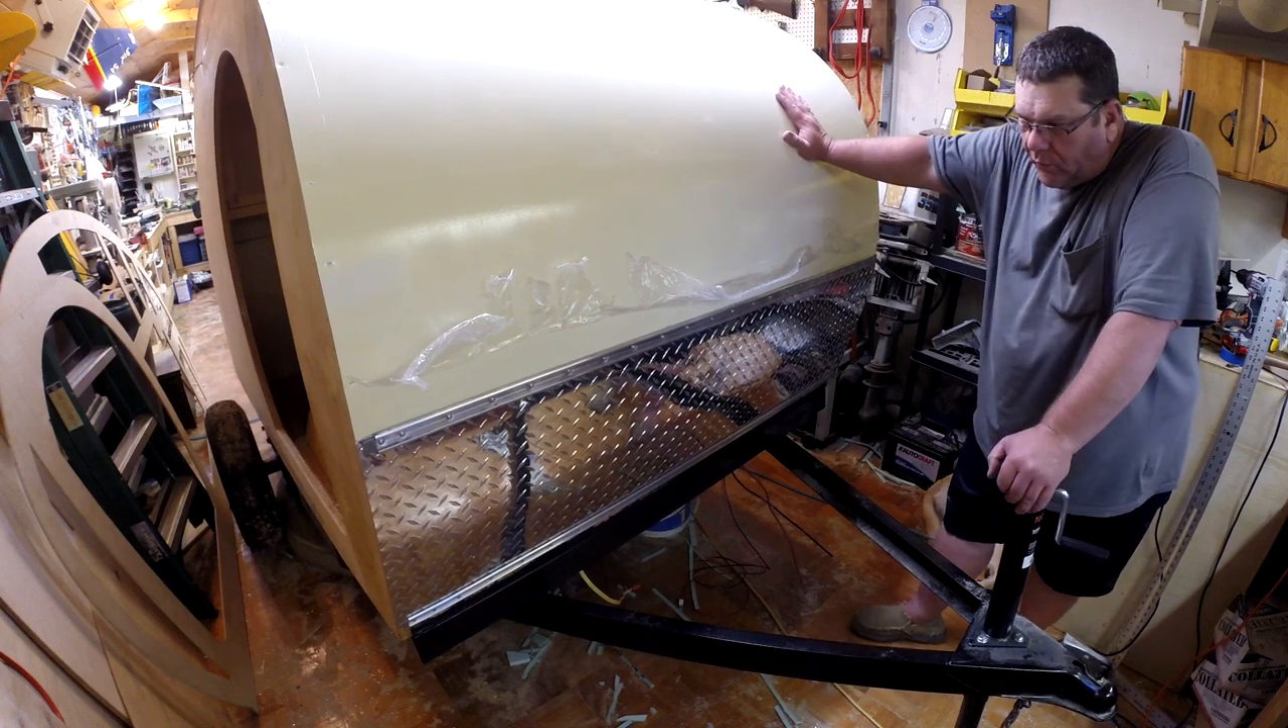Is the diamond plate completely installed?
Yes.